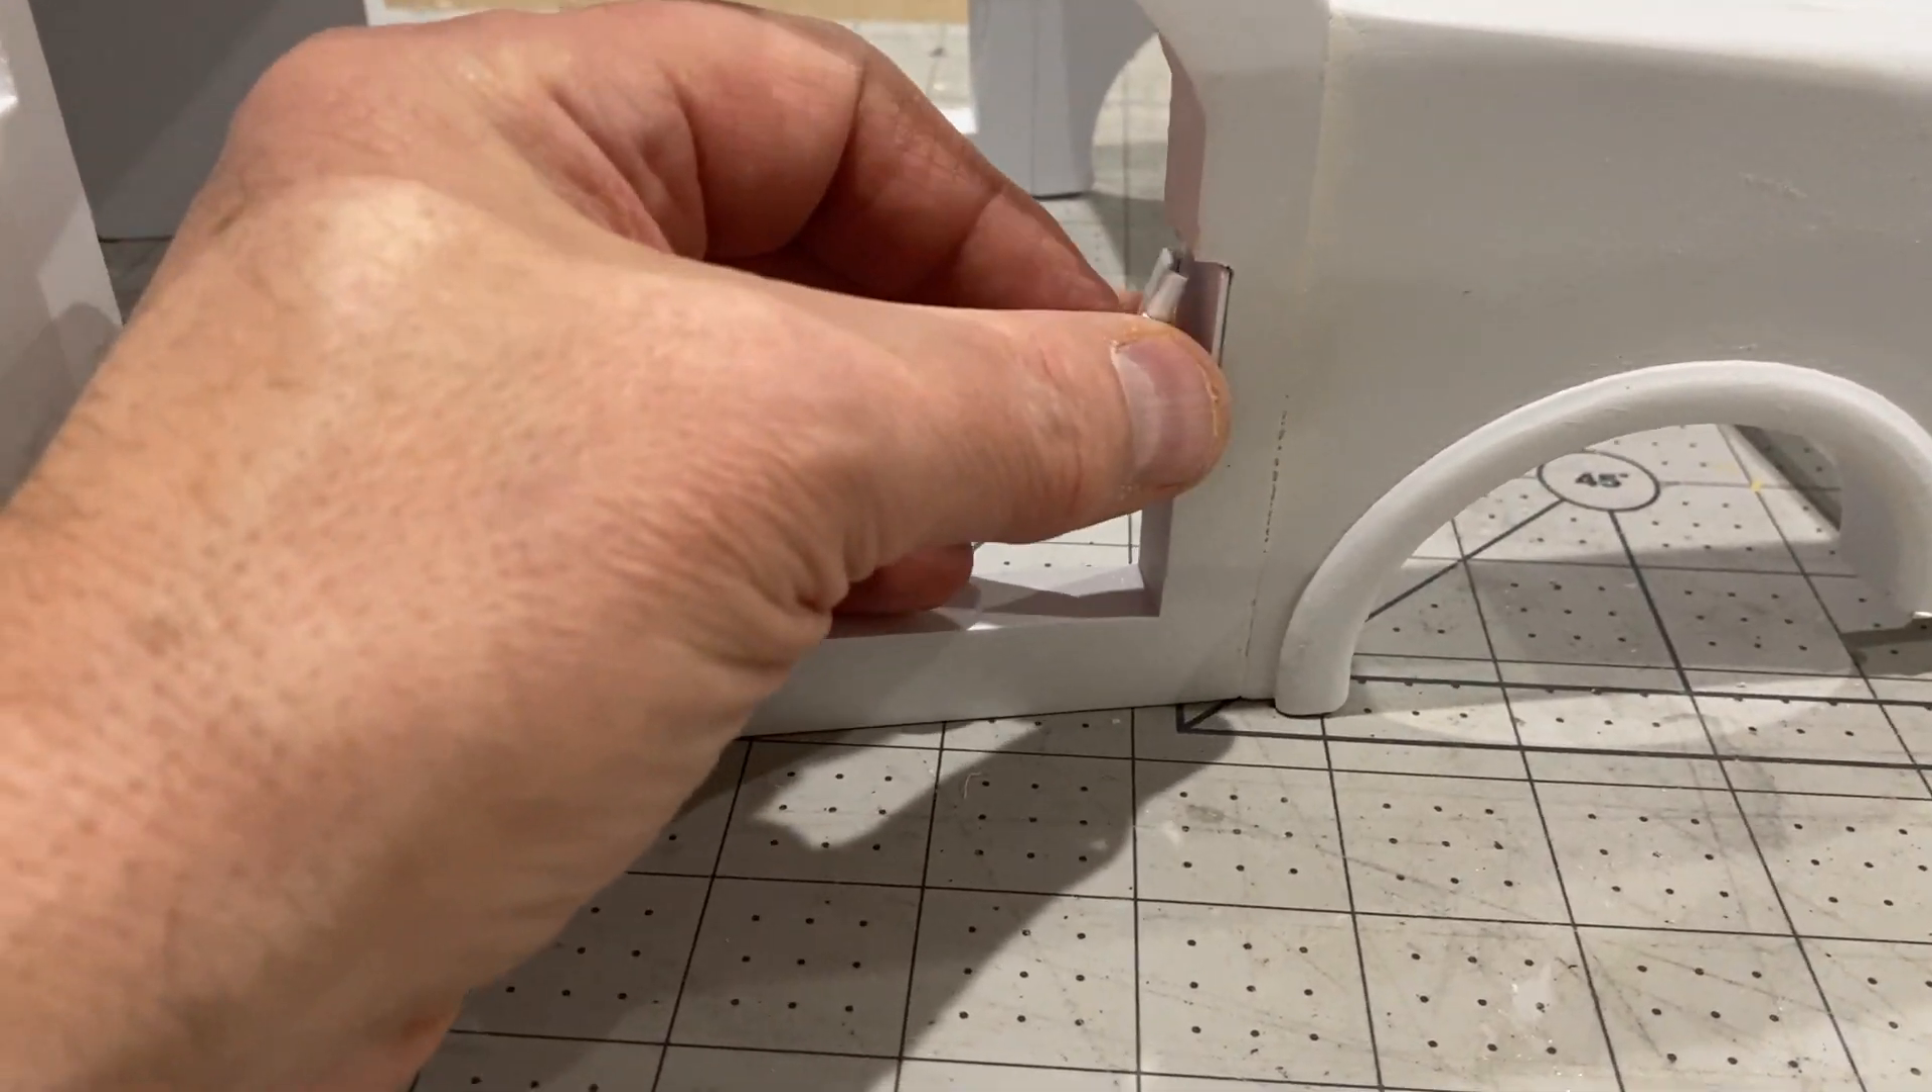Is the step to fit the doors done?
No.